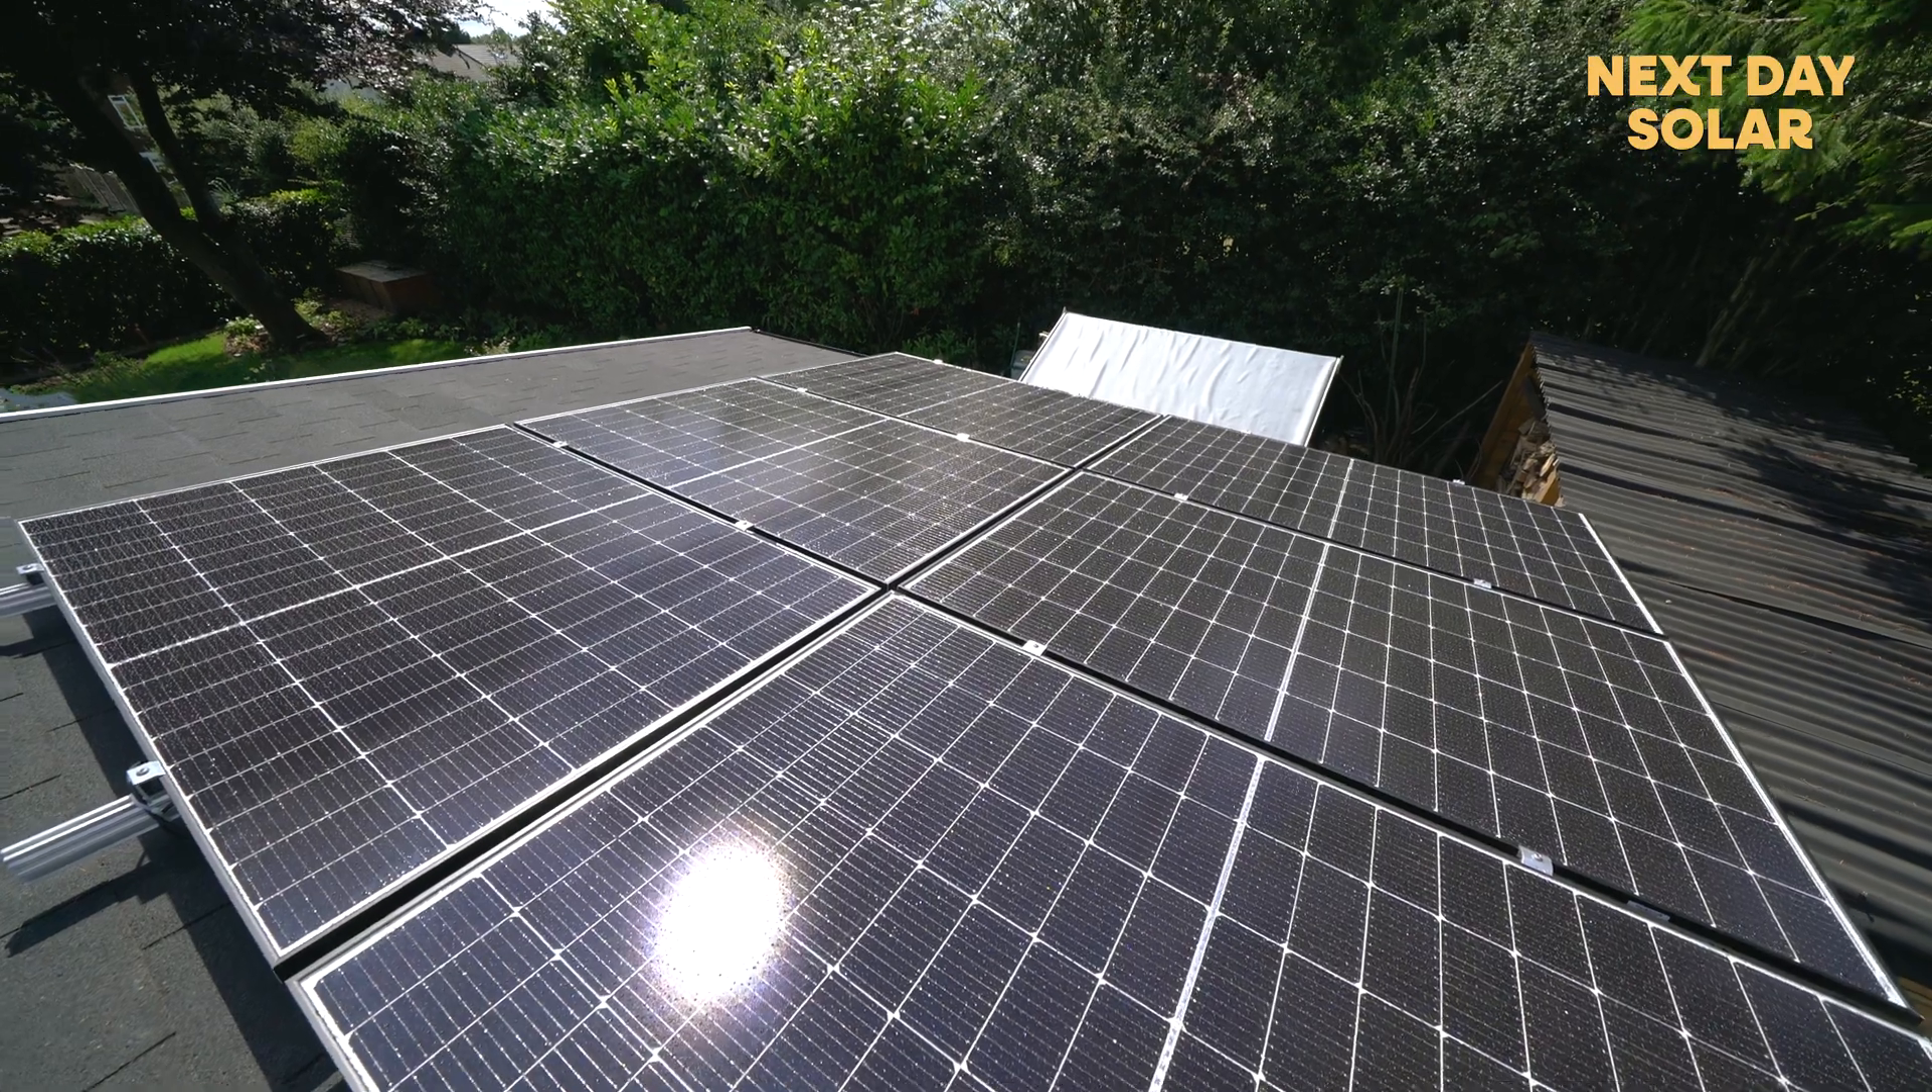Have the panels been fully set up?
Yes.